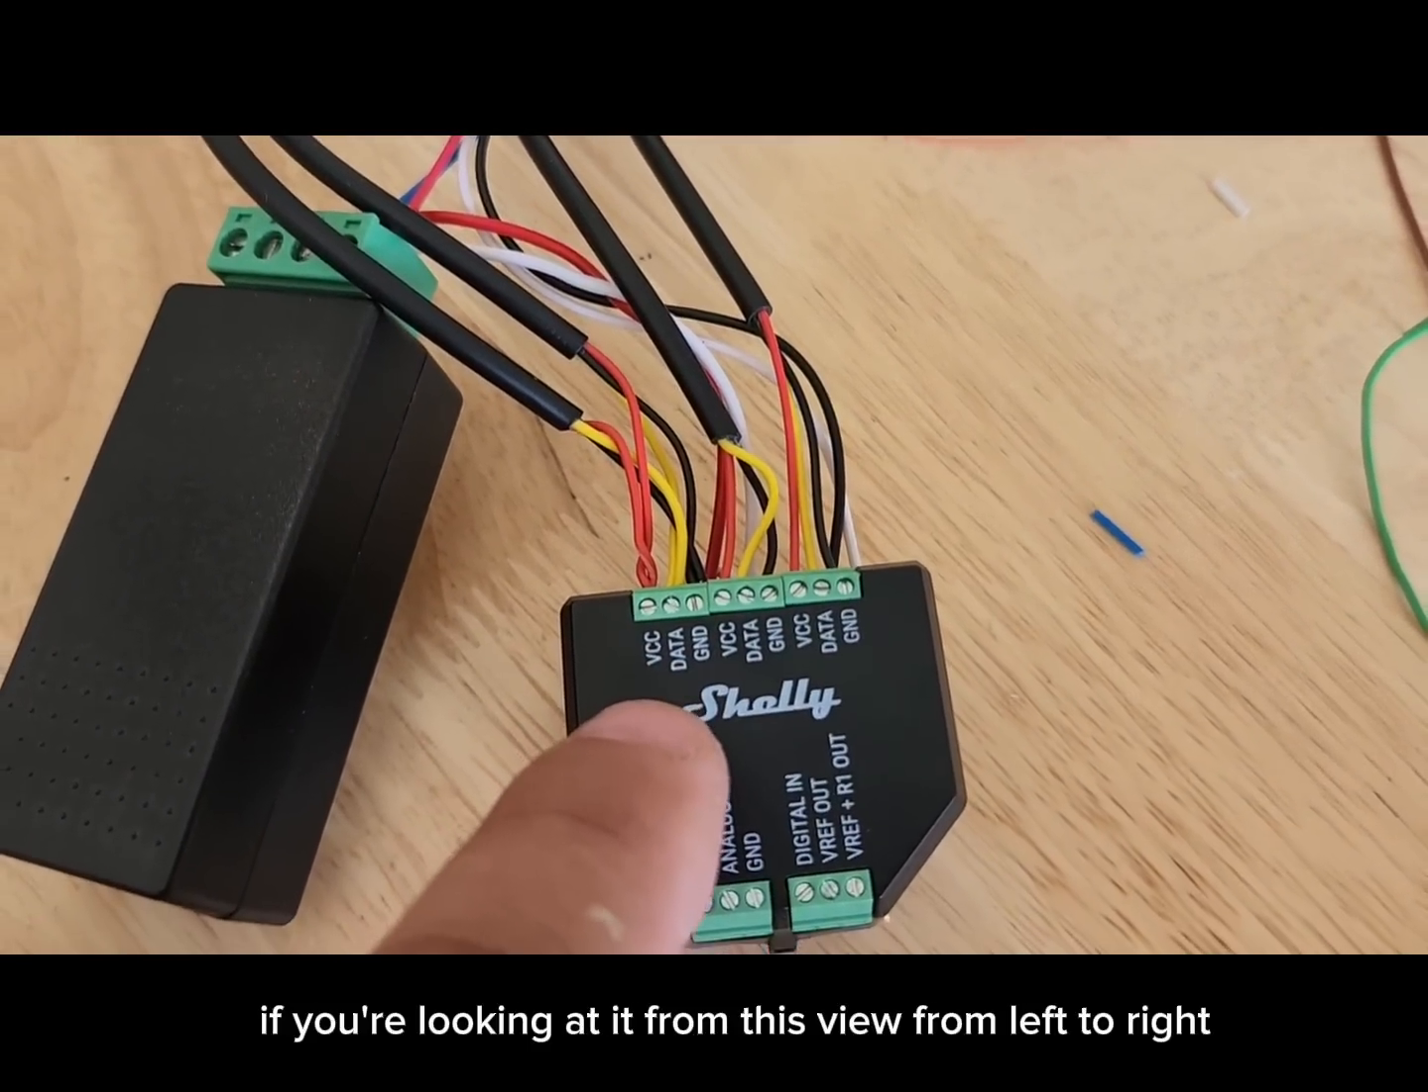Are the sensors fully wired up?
Yes.